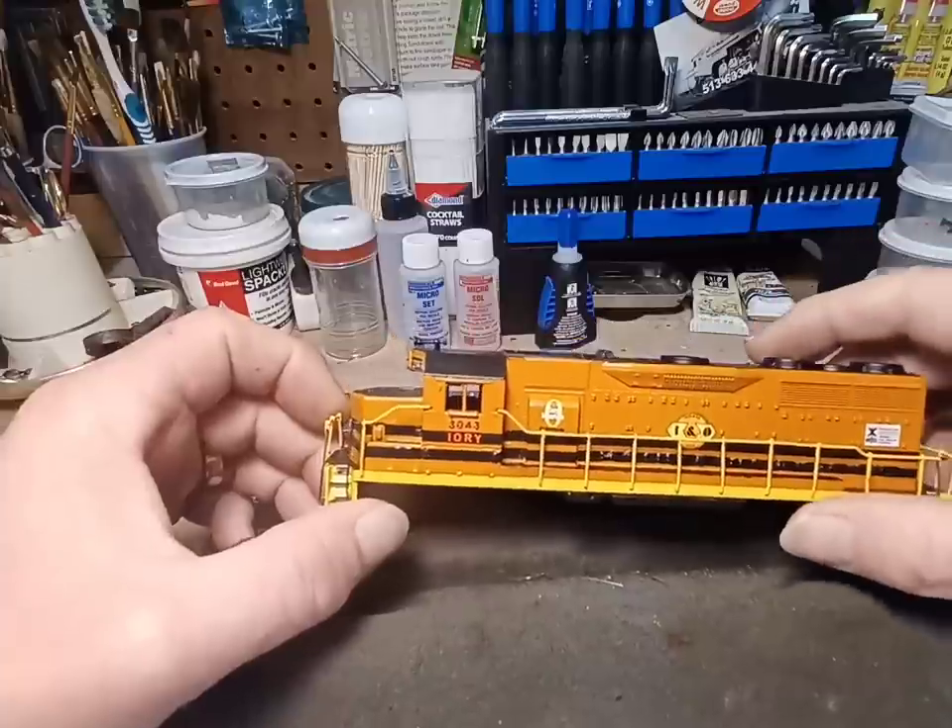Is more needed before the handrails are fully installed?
No.